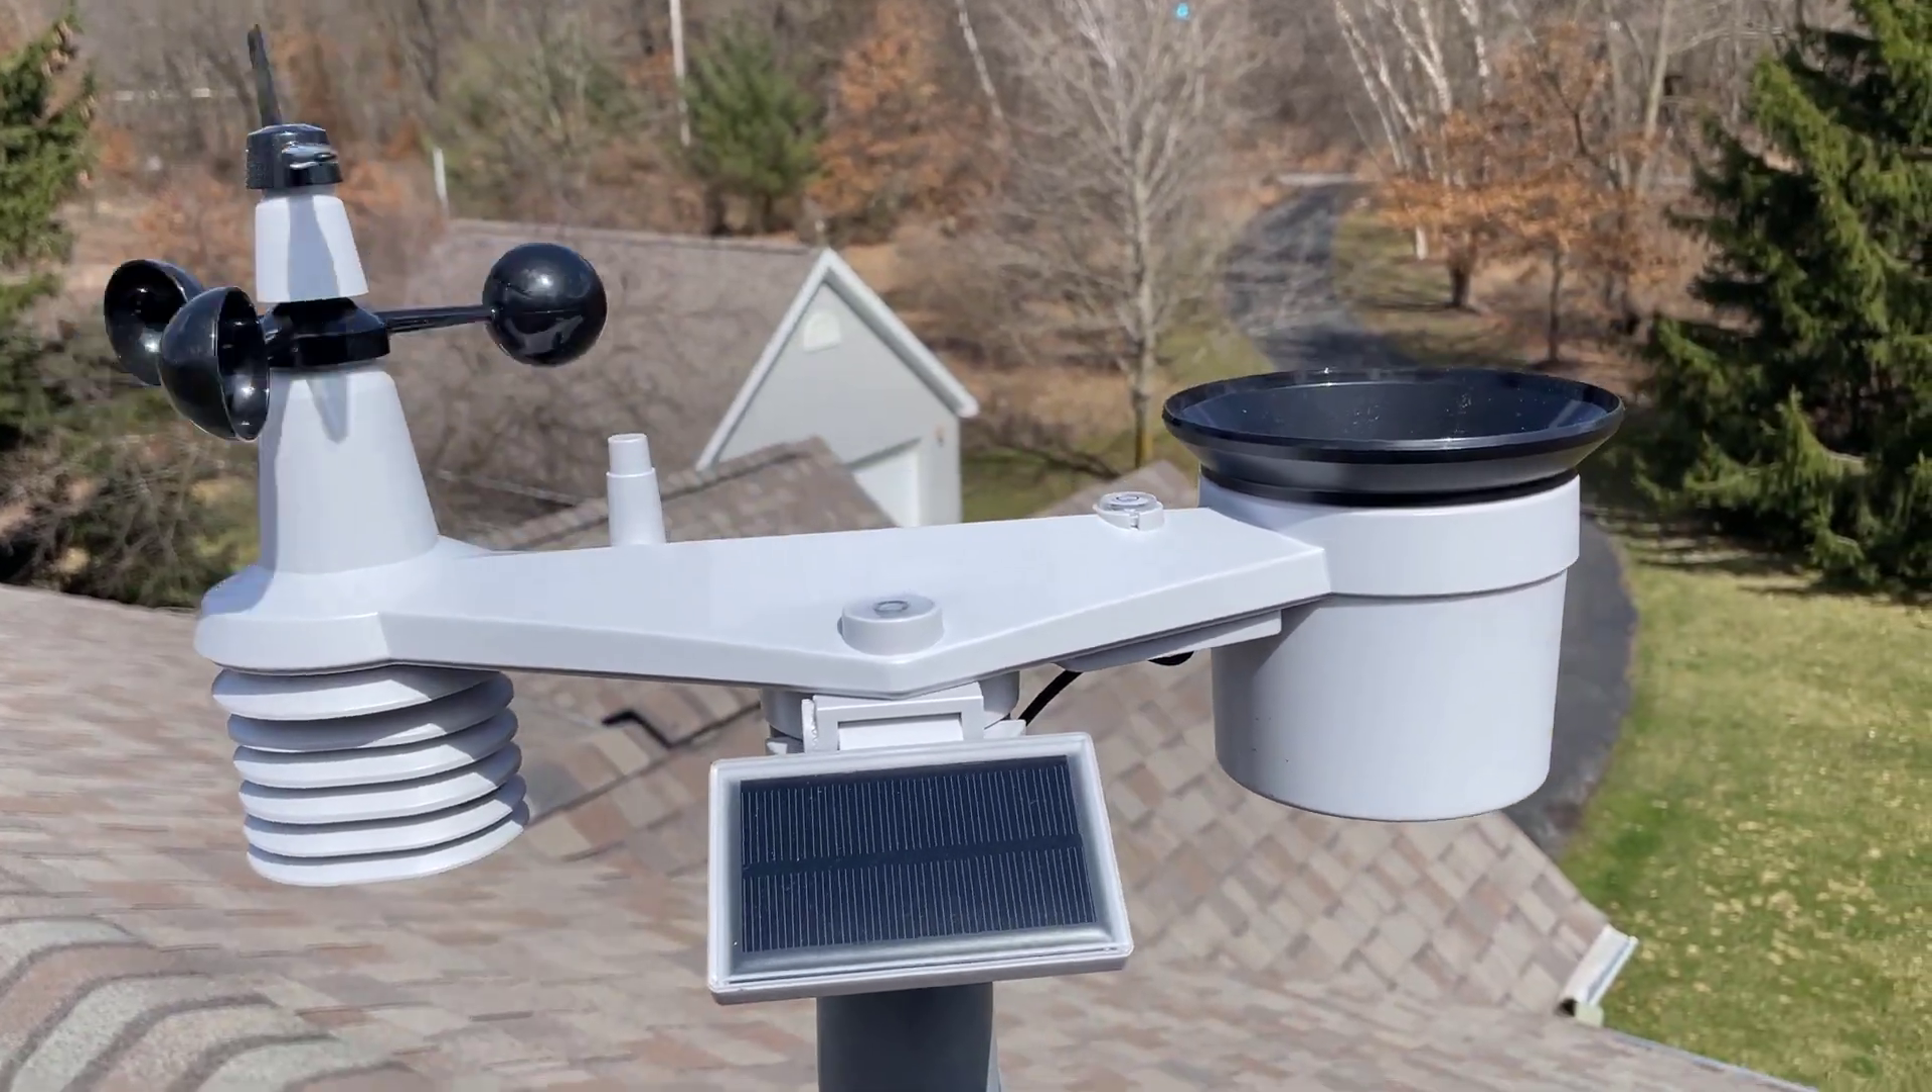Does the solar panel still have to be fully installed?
No.